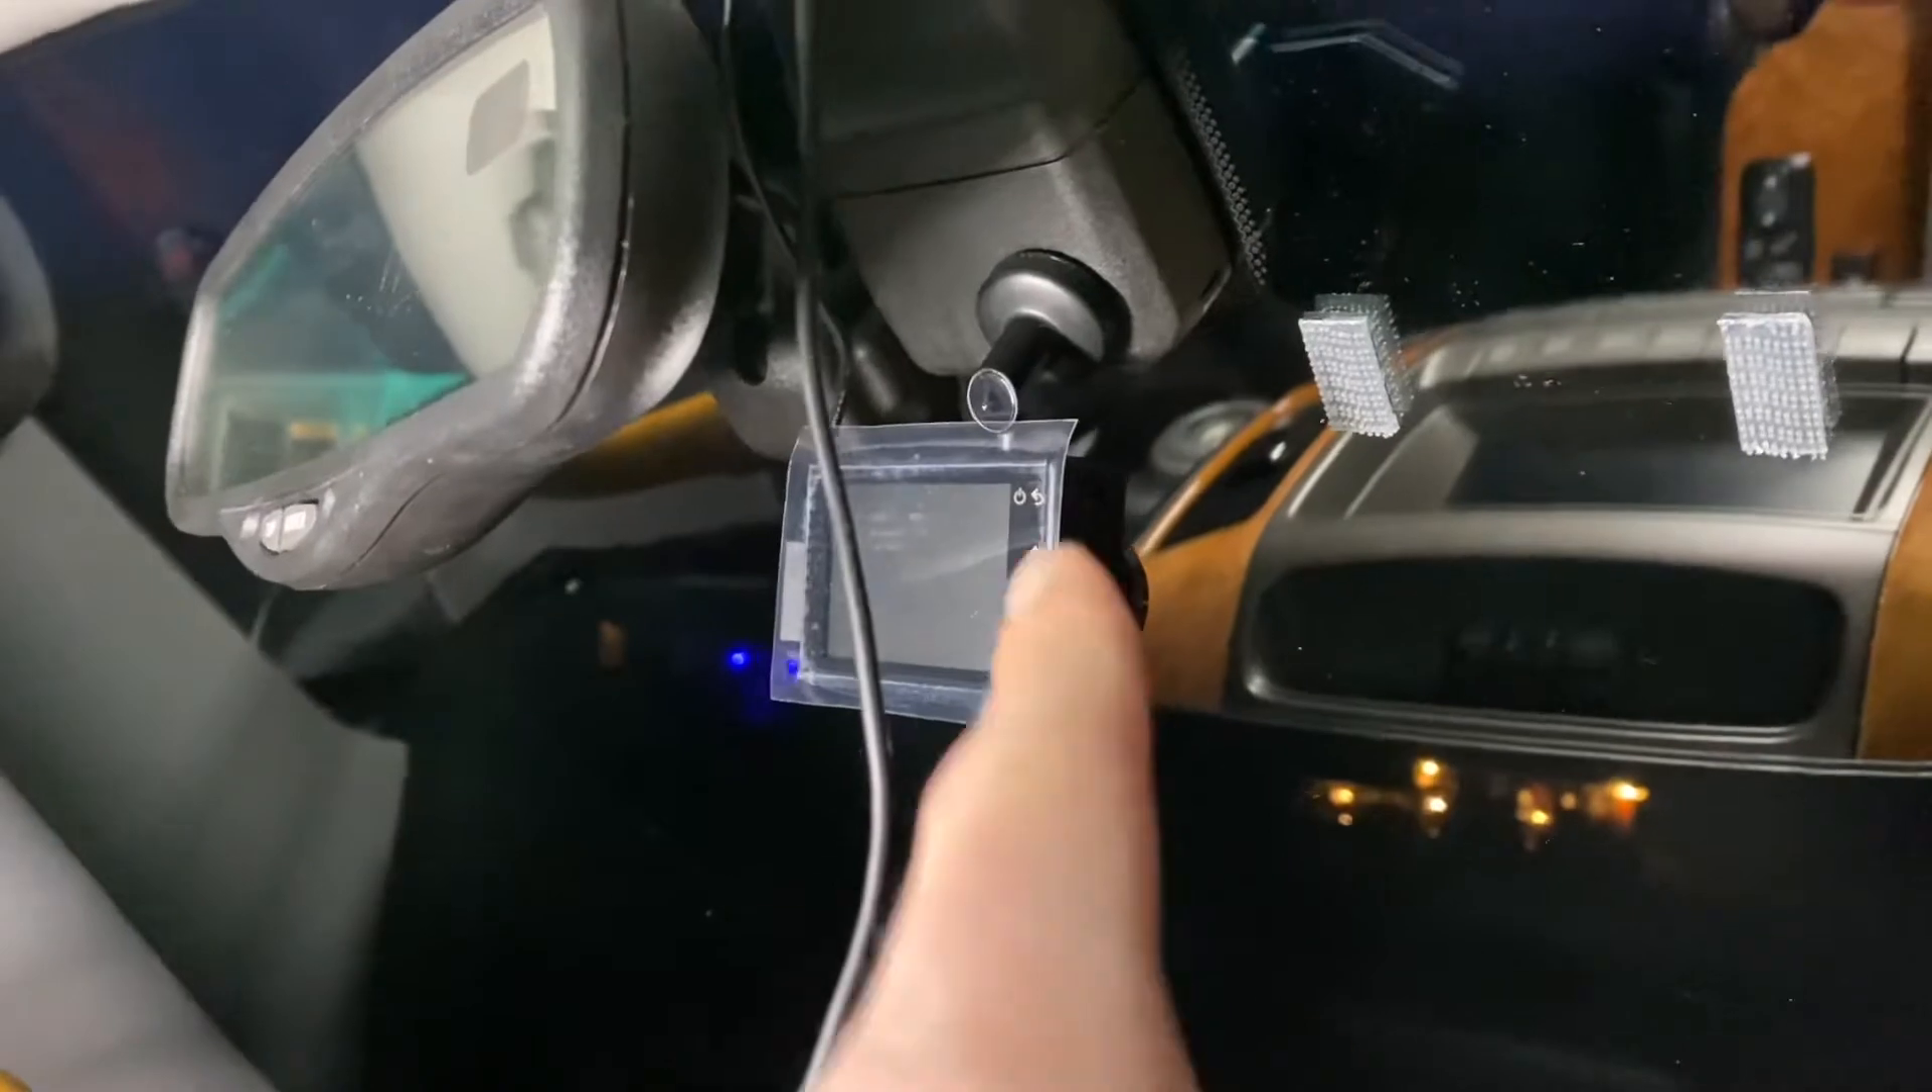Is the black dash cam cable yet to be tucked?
Yes.